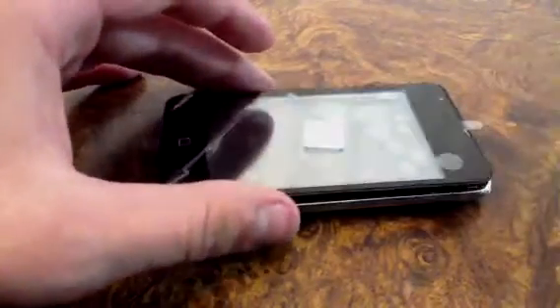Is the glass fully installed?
No.